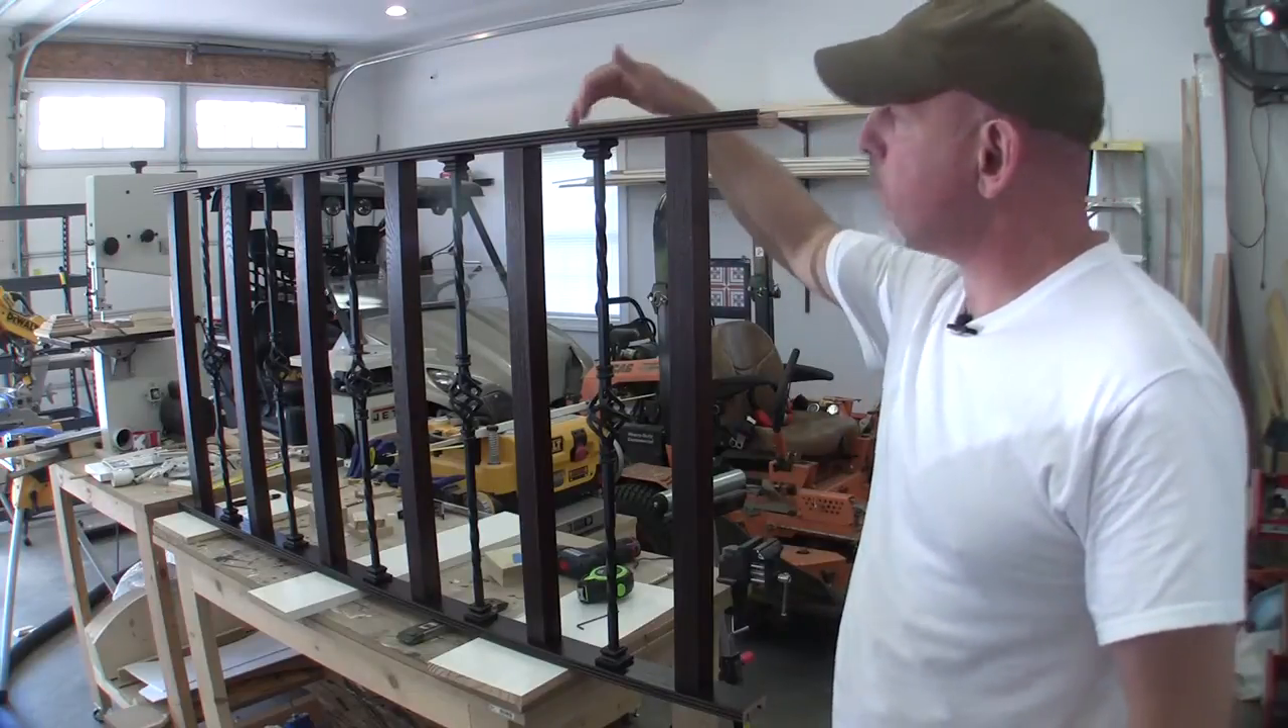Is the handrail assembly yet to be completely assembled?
No.